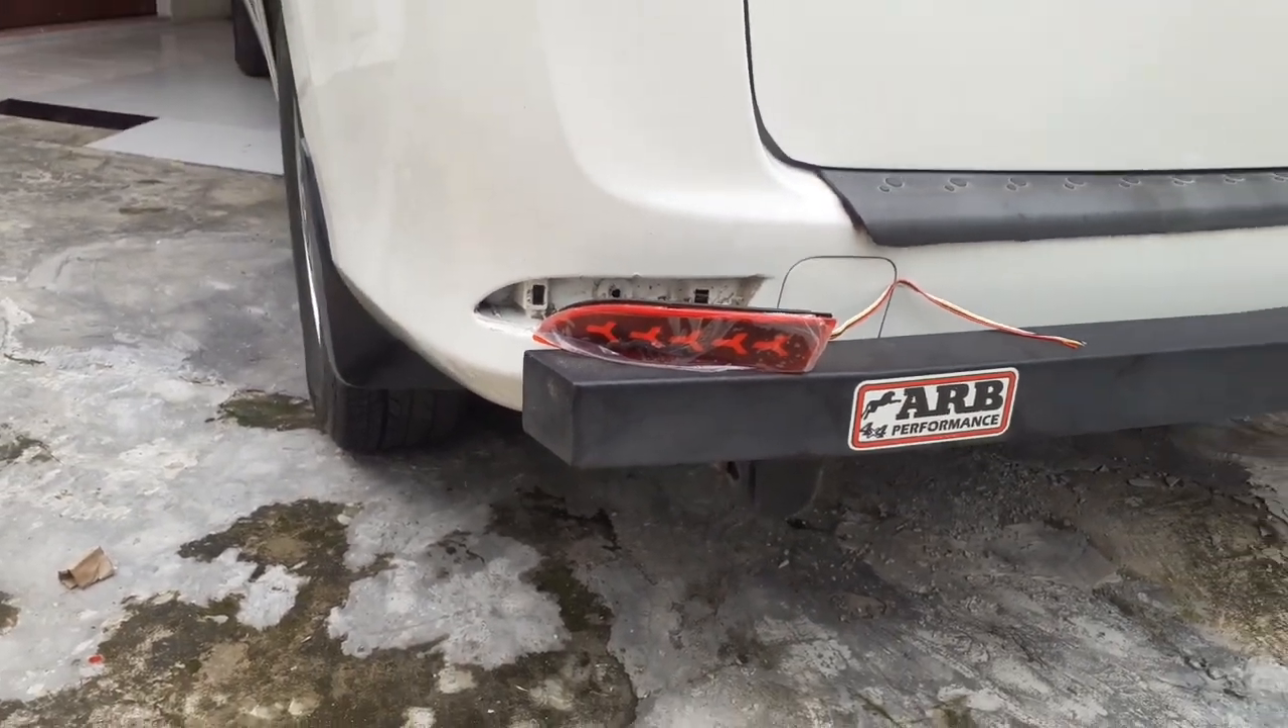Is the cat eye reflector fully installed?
No.